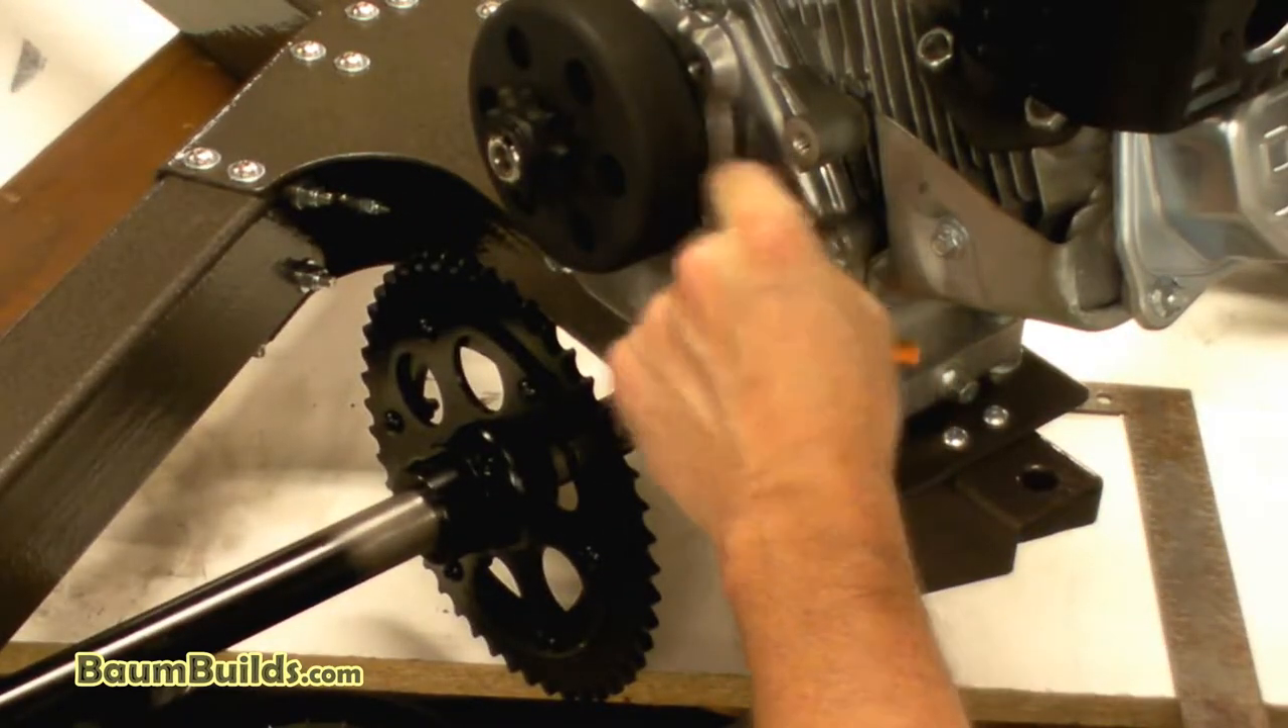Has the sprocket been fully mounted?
Yes.